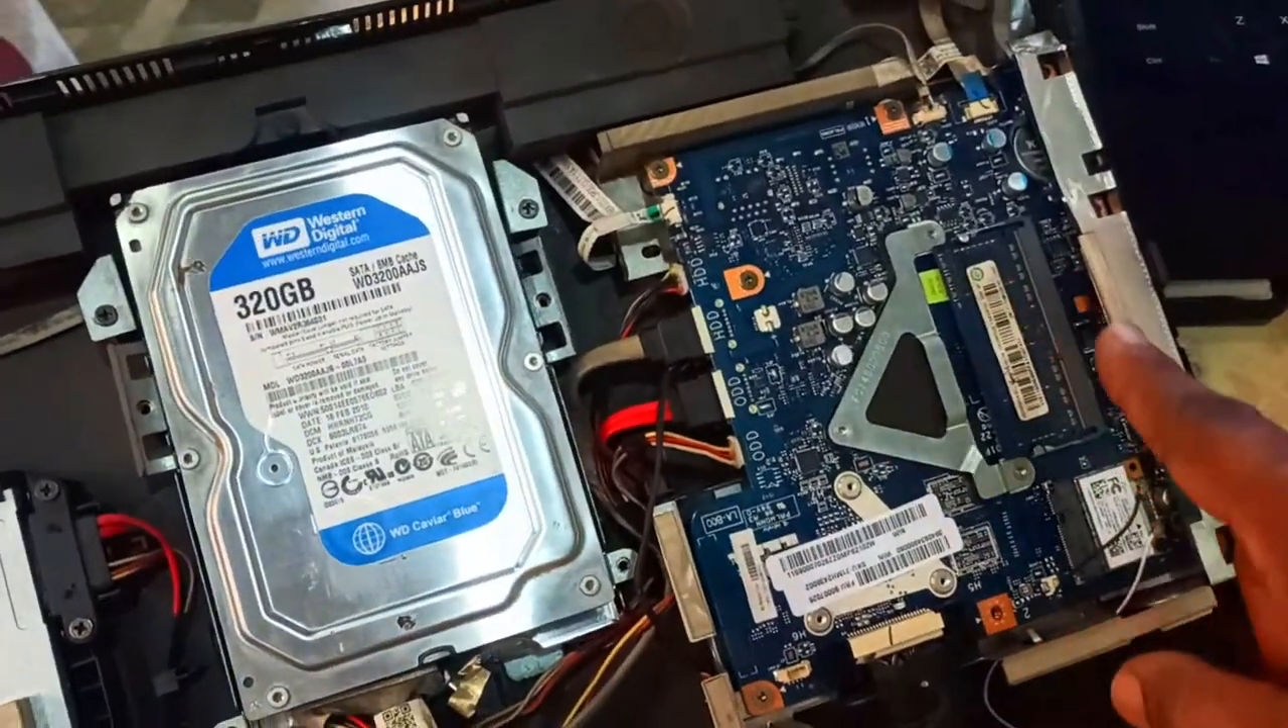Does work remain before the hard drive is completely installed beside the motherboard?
No.